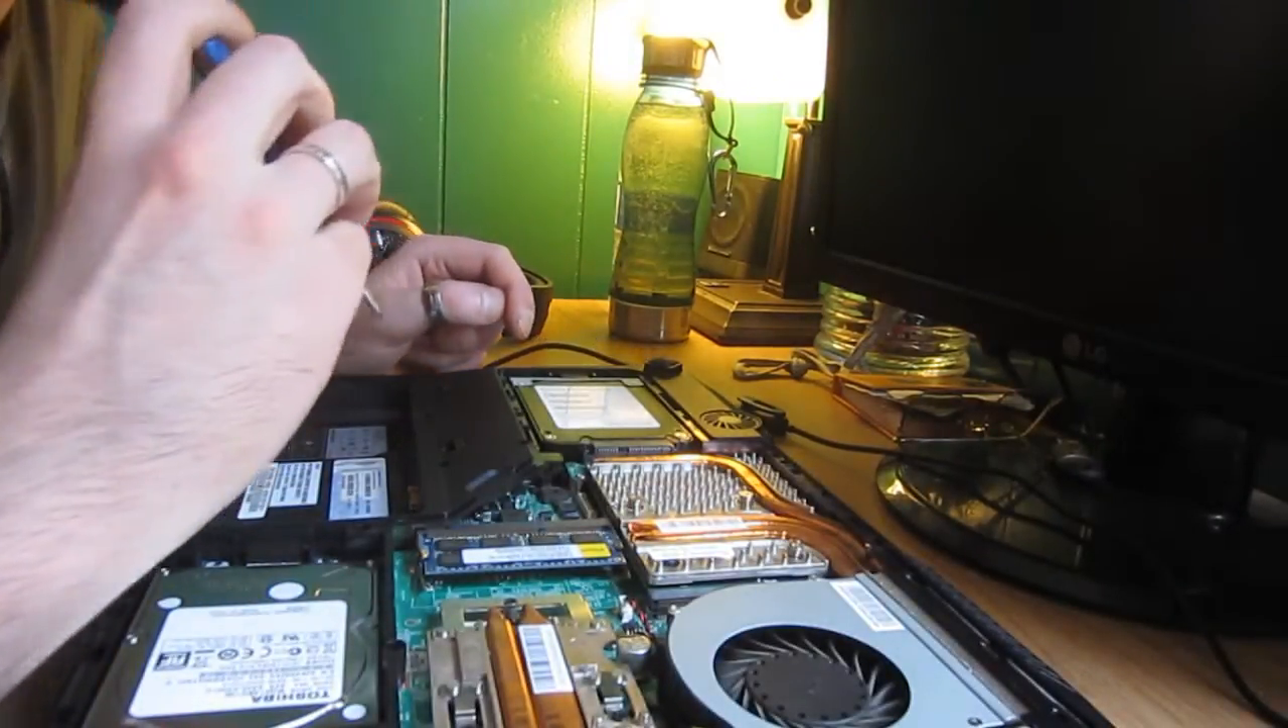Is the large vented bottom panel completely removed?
Yes.